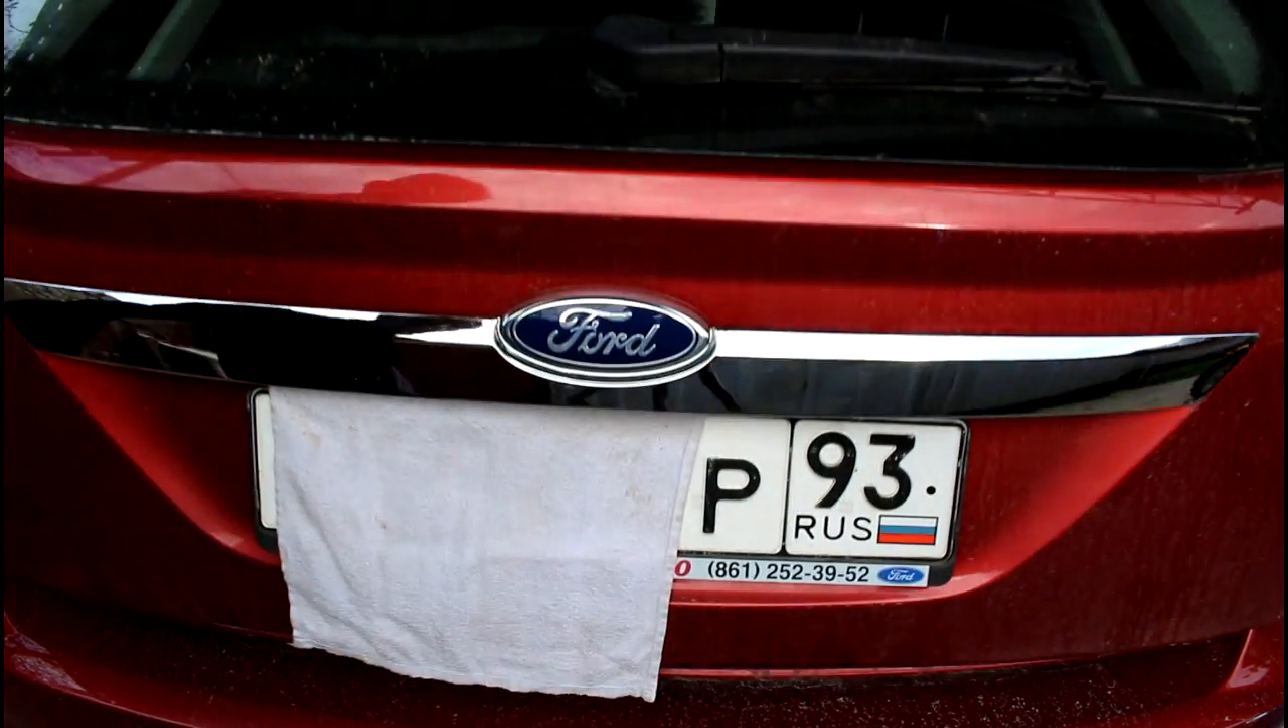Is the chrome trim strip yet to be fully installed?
No.